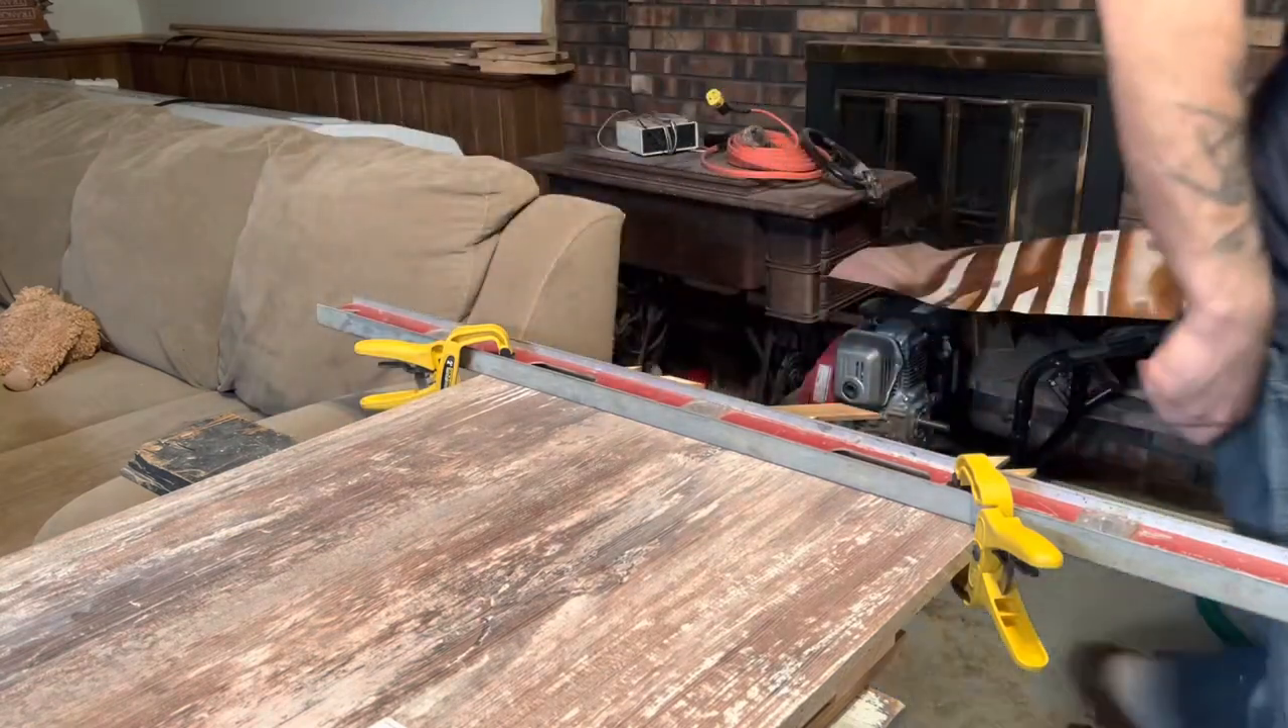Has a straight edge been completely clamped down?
Yes.